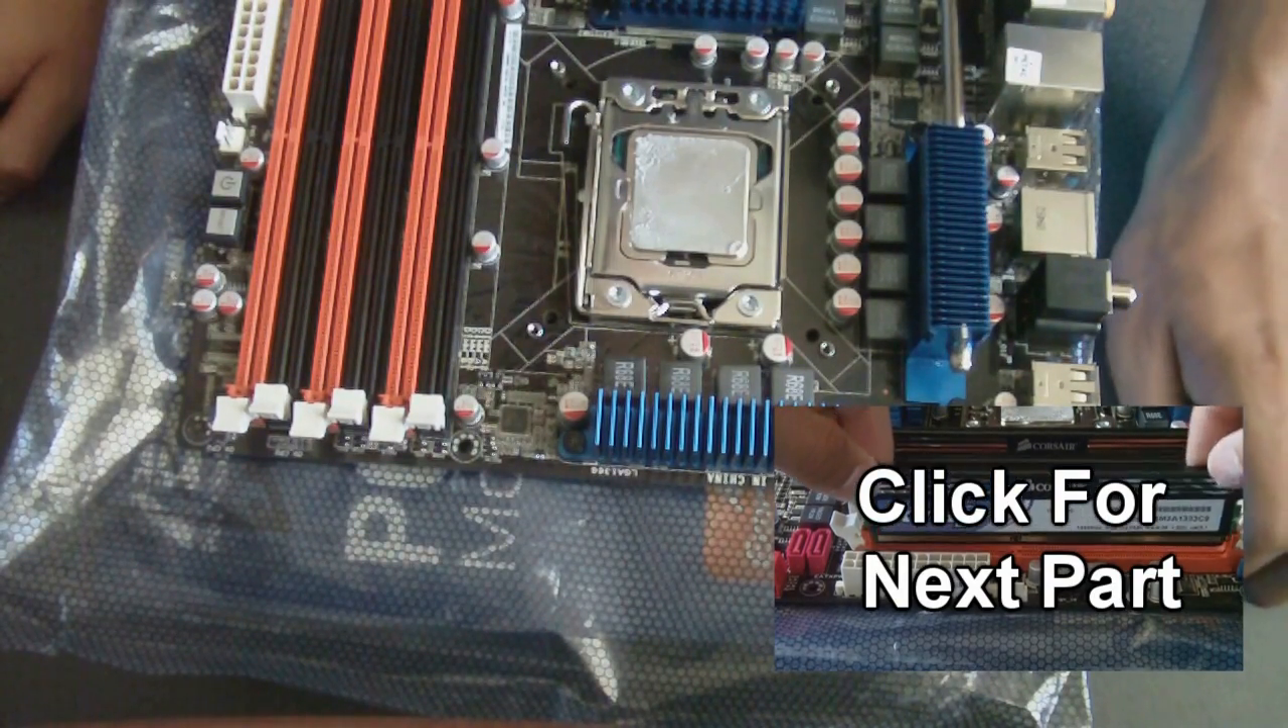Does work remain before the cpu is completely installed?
No.